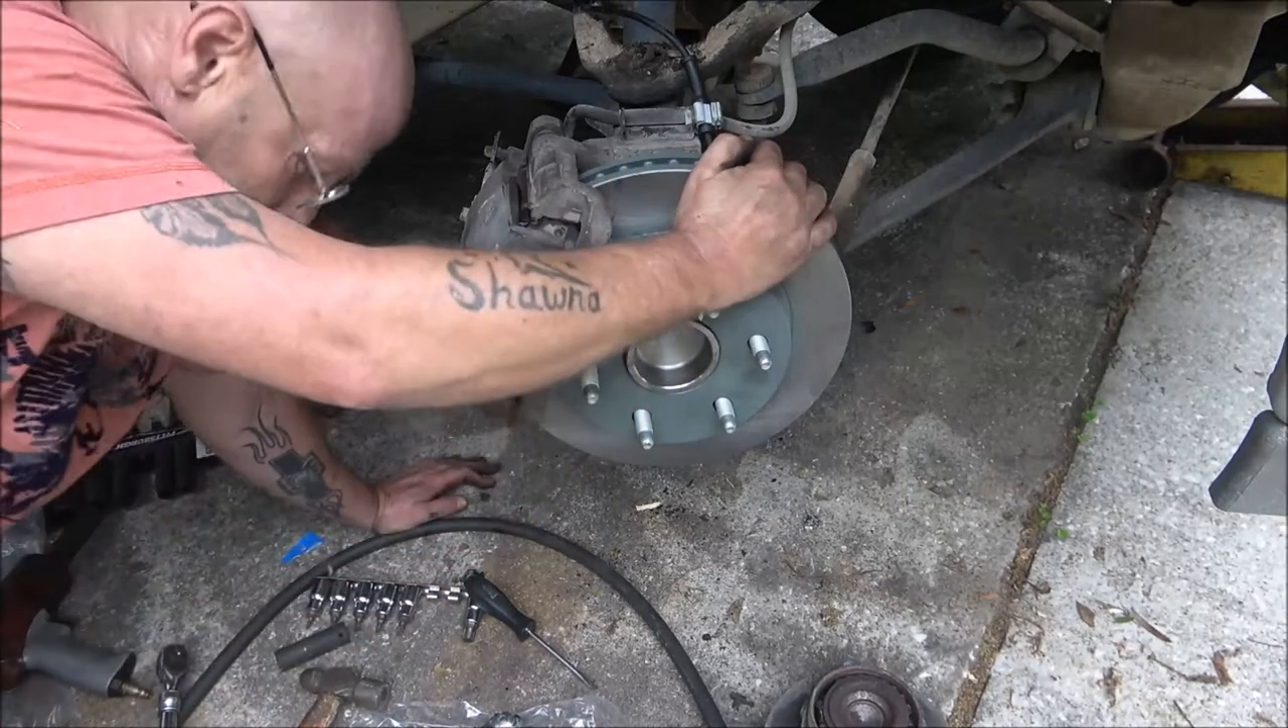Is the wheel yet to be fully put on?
Yes.